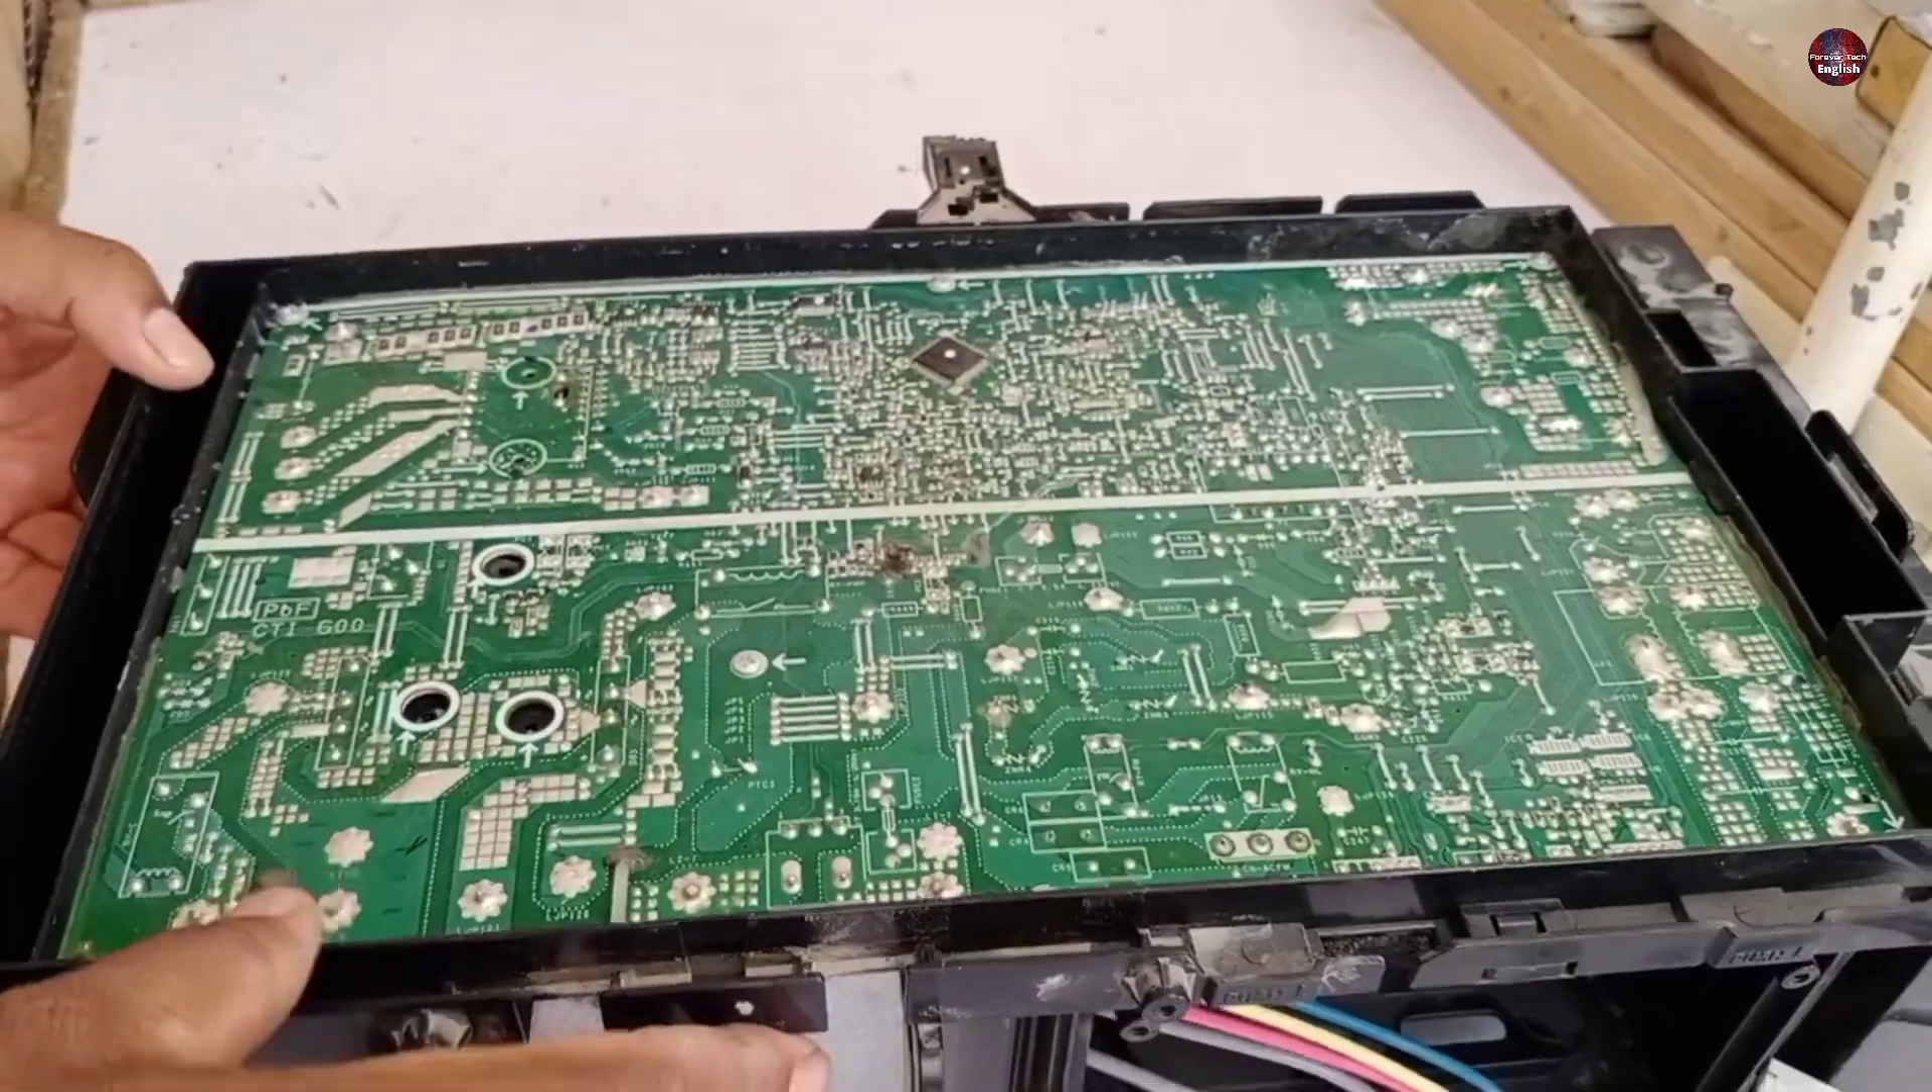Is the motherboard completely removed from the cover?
No.